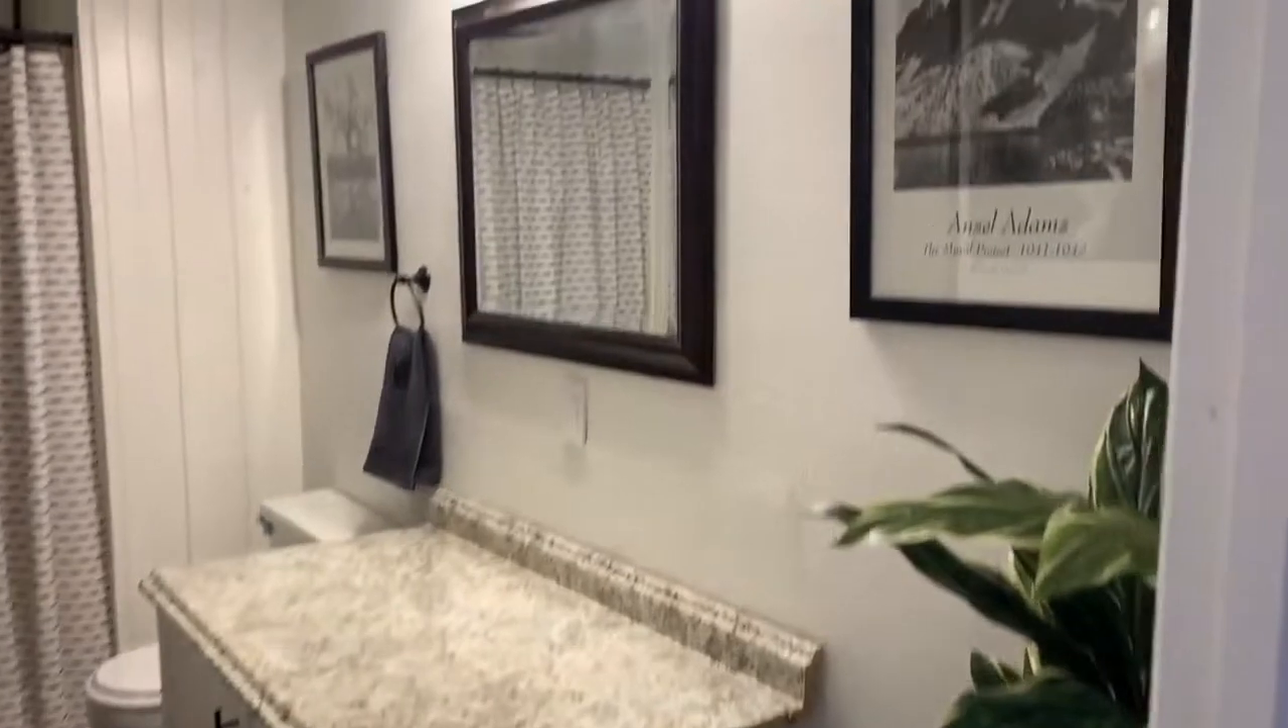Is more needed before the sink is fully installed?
Yes.